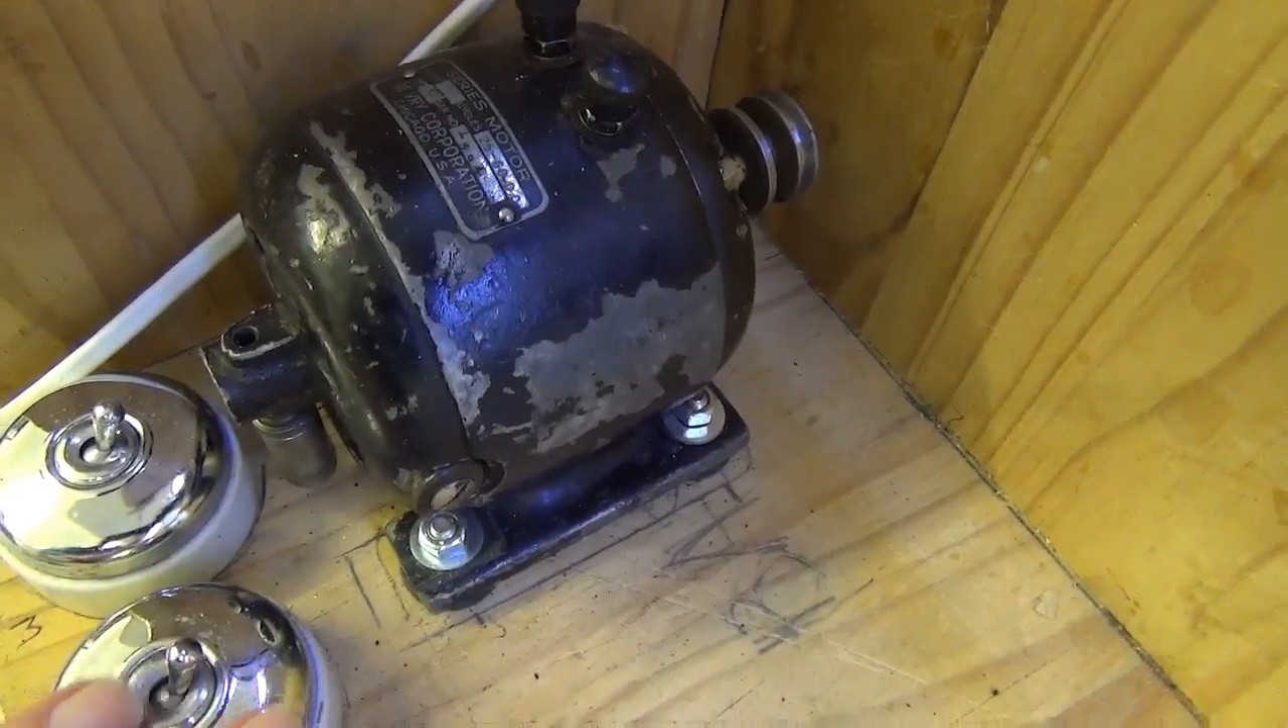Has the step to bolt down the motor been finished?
Yes.